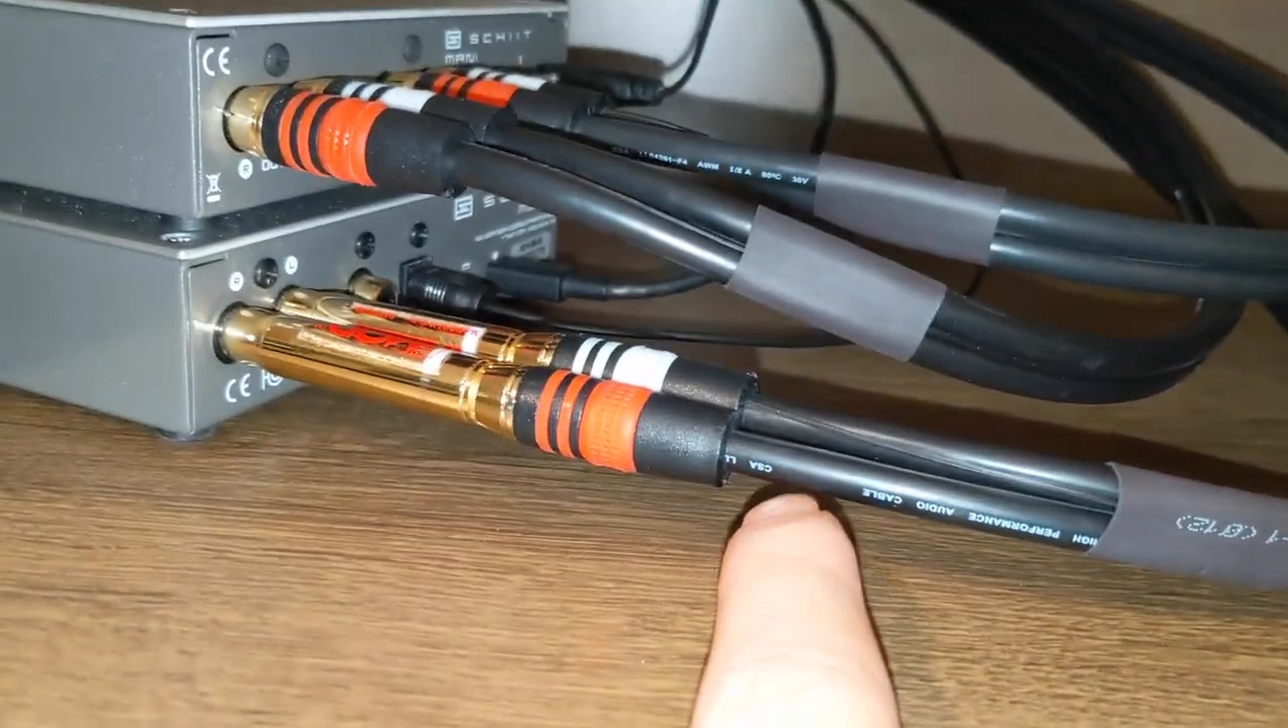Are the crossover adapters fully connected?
Yes.